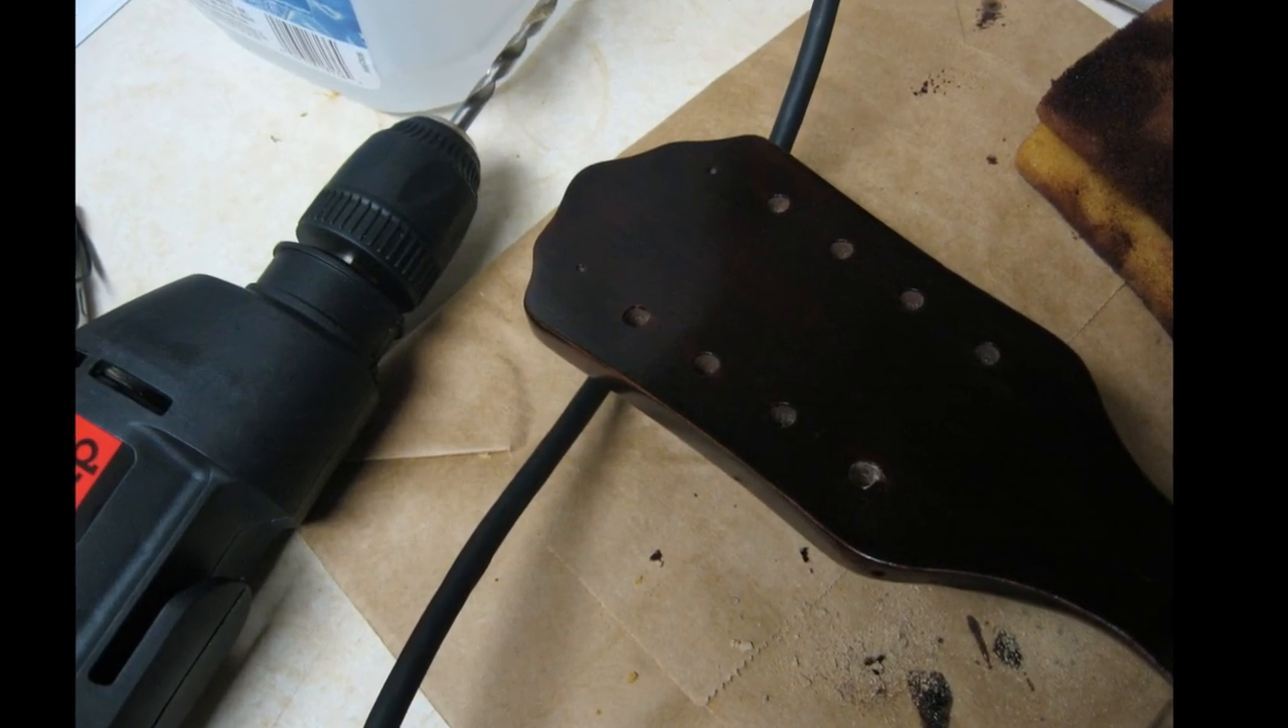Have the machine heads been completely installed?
No.